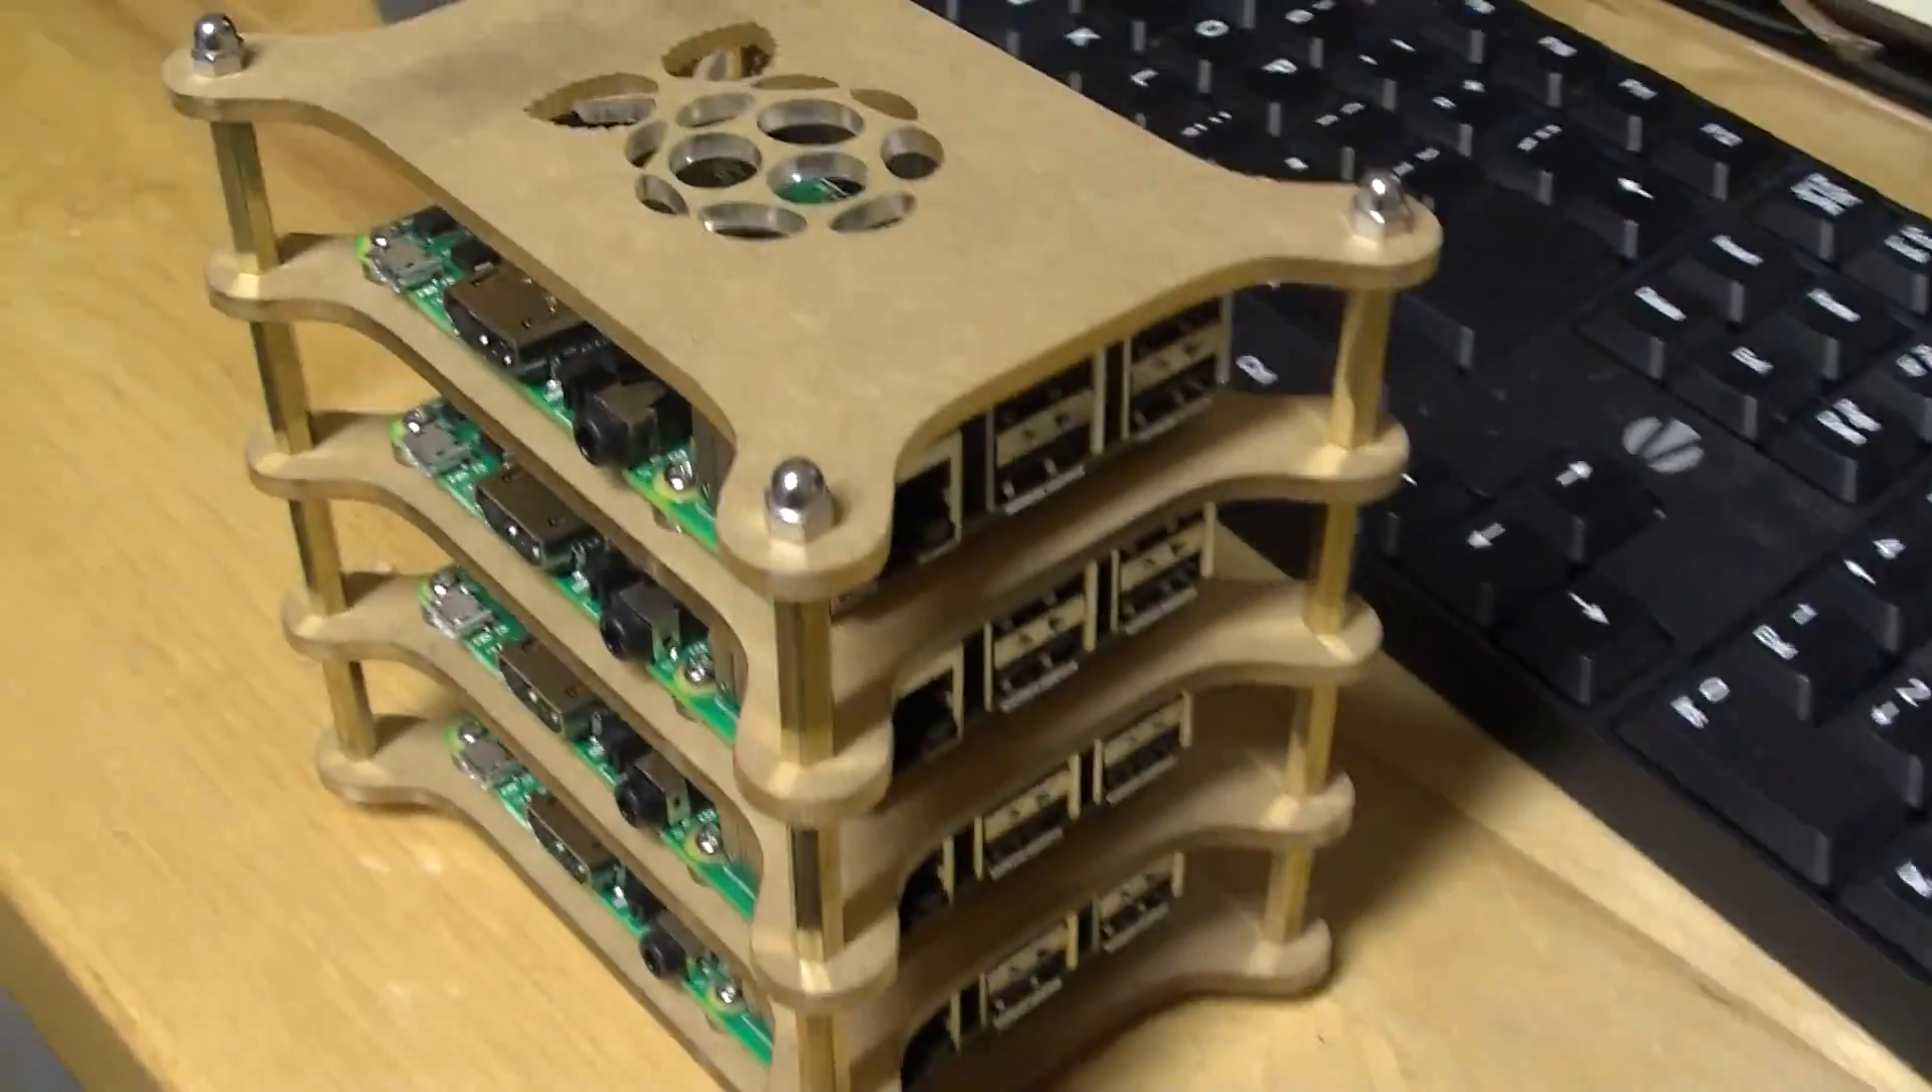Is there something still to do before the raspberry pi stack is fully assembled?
No.